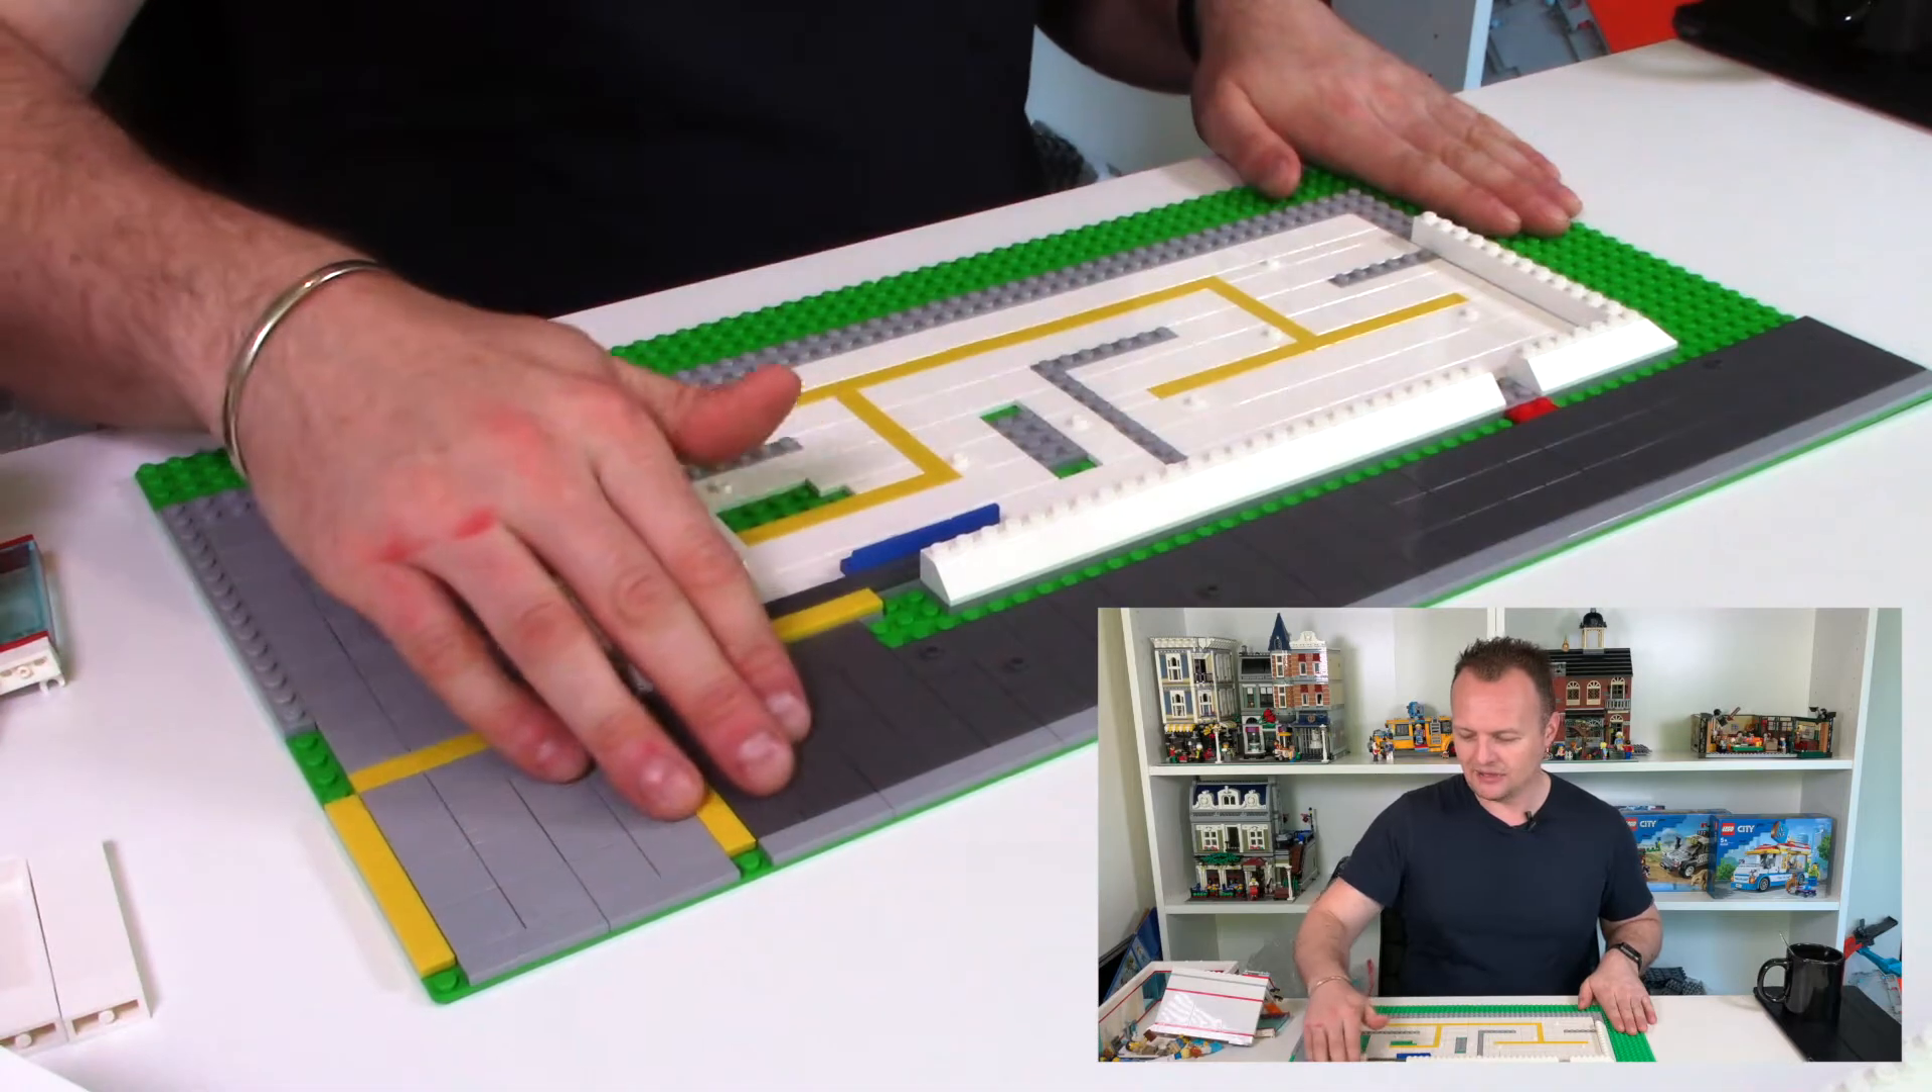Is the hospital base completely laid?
Yes.